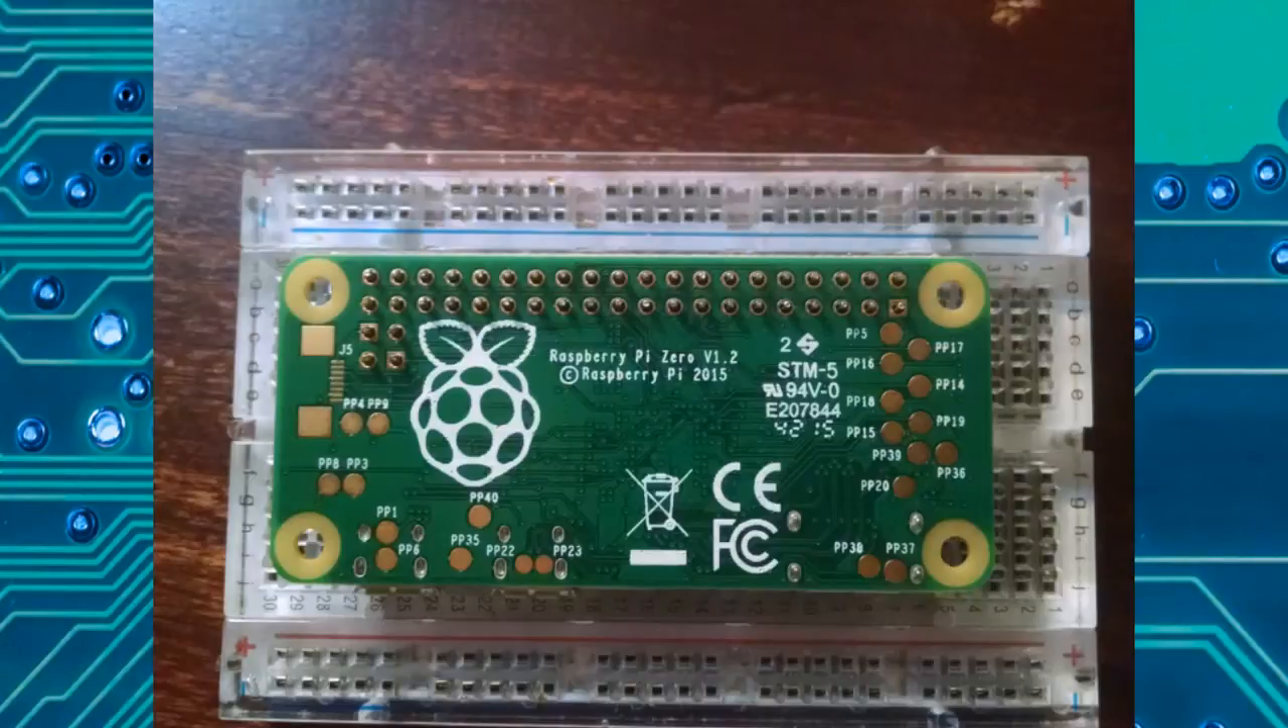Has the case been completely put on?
No.